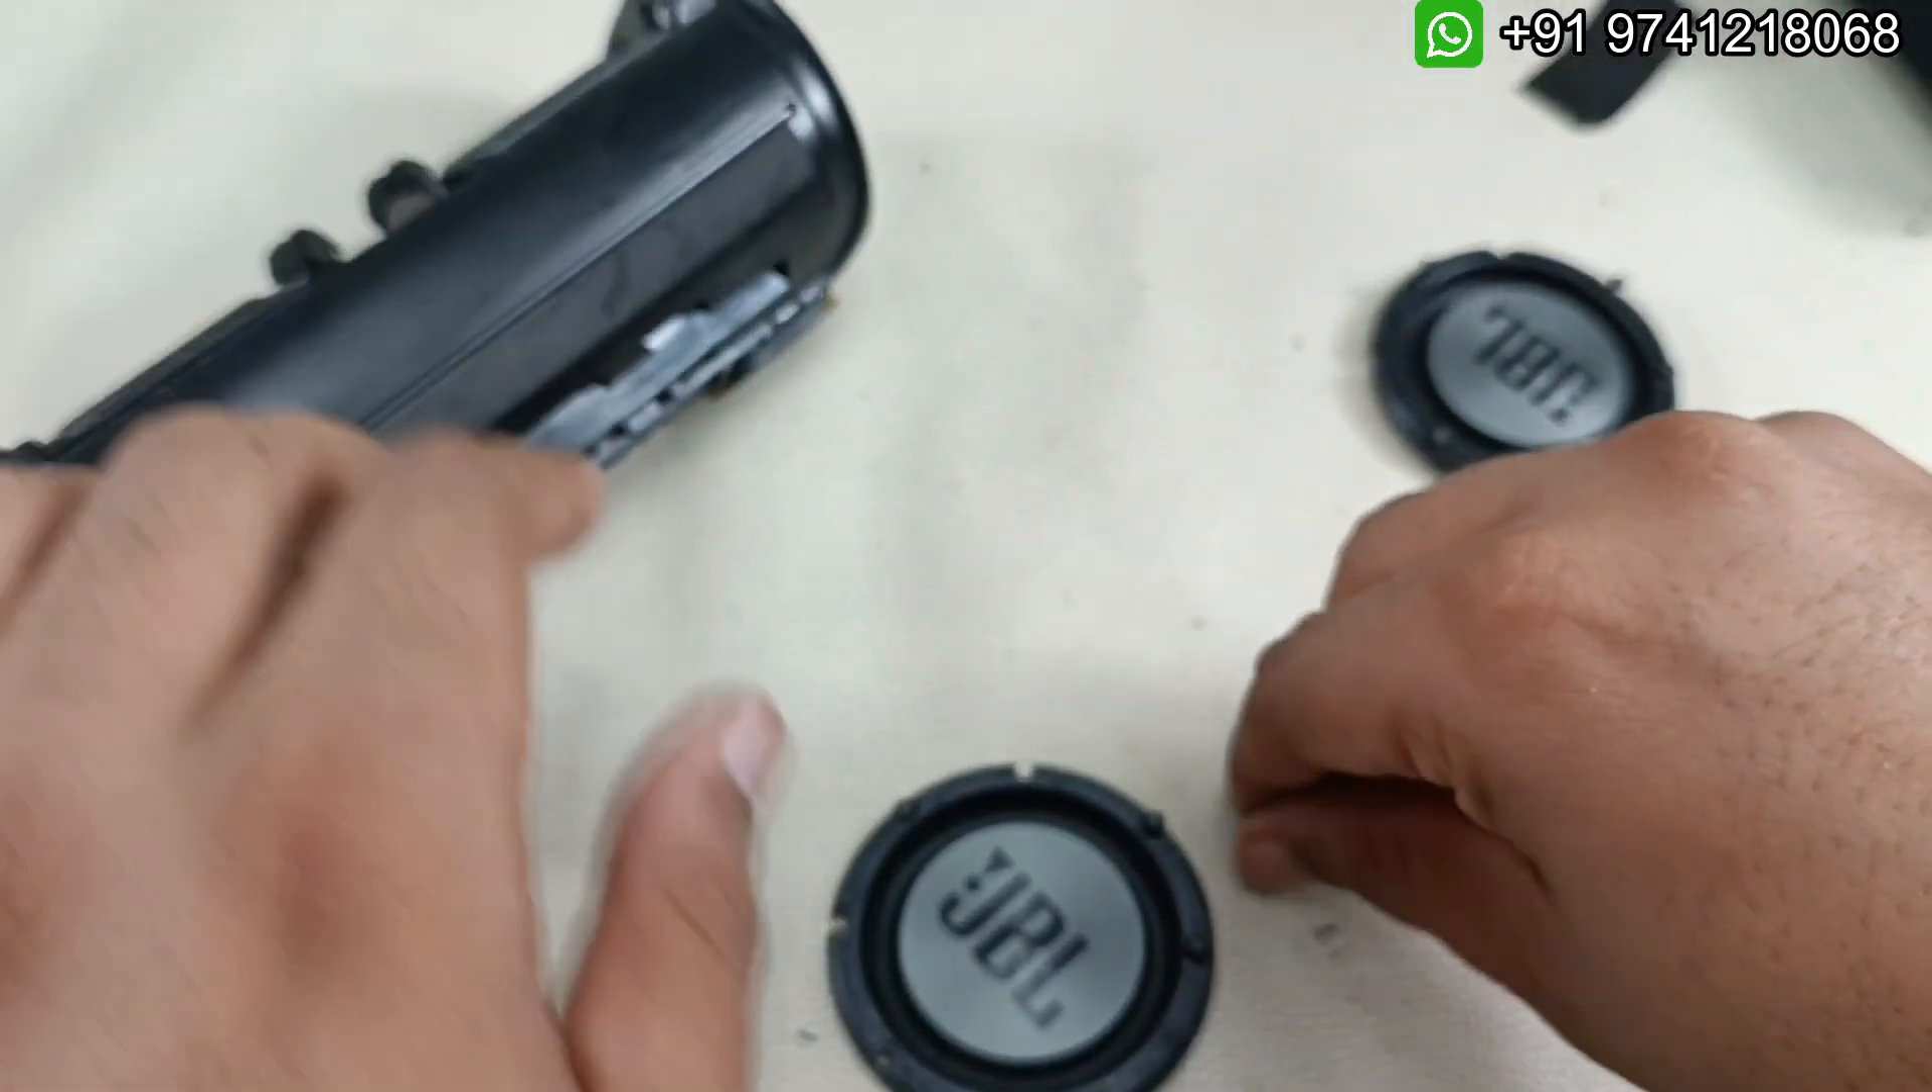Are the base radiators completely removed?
Yes.